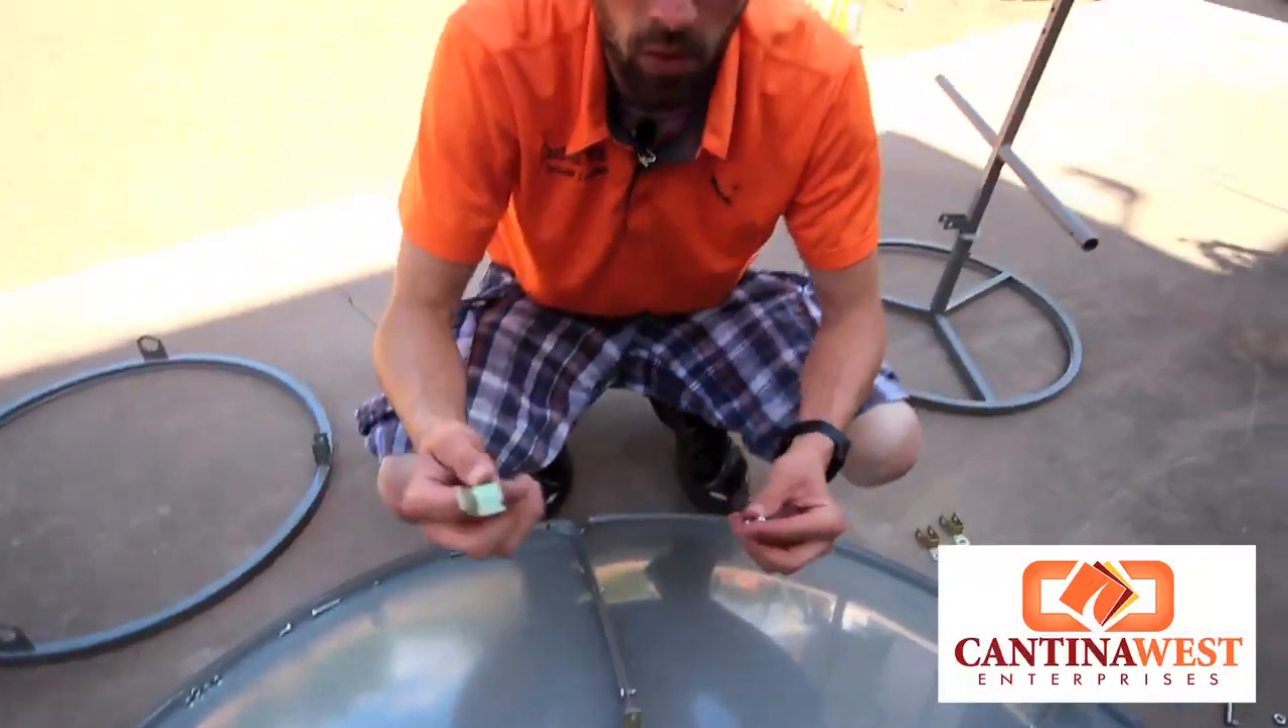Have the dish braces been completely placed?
No.